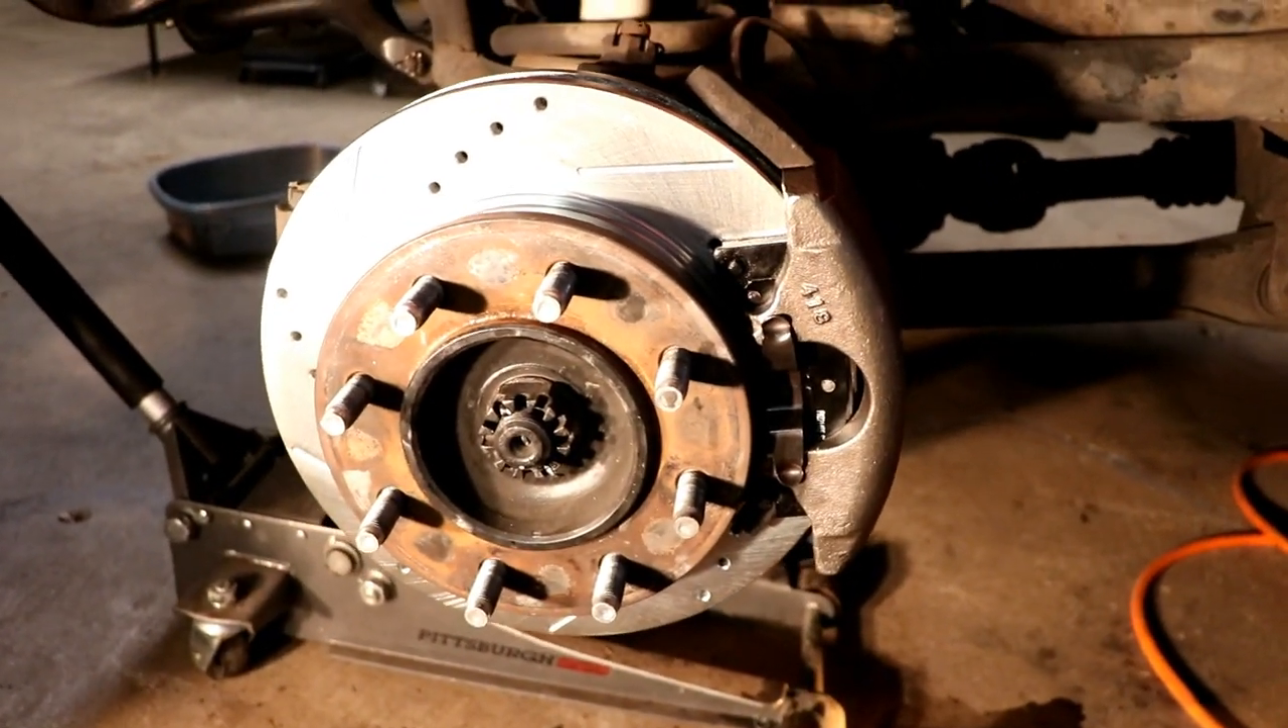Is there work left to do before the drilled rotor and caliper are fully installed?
No.